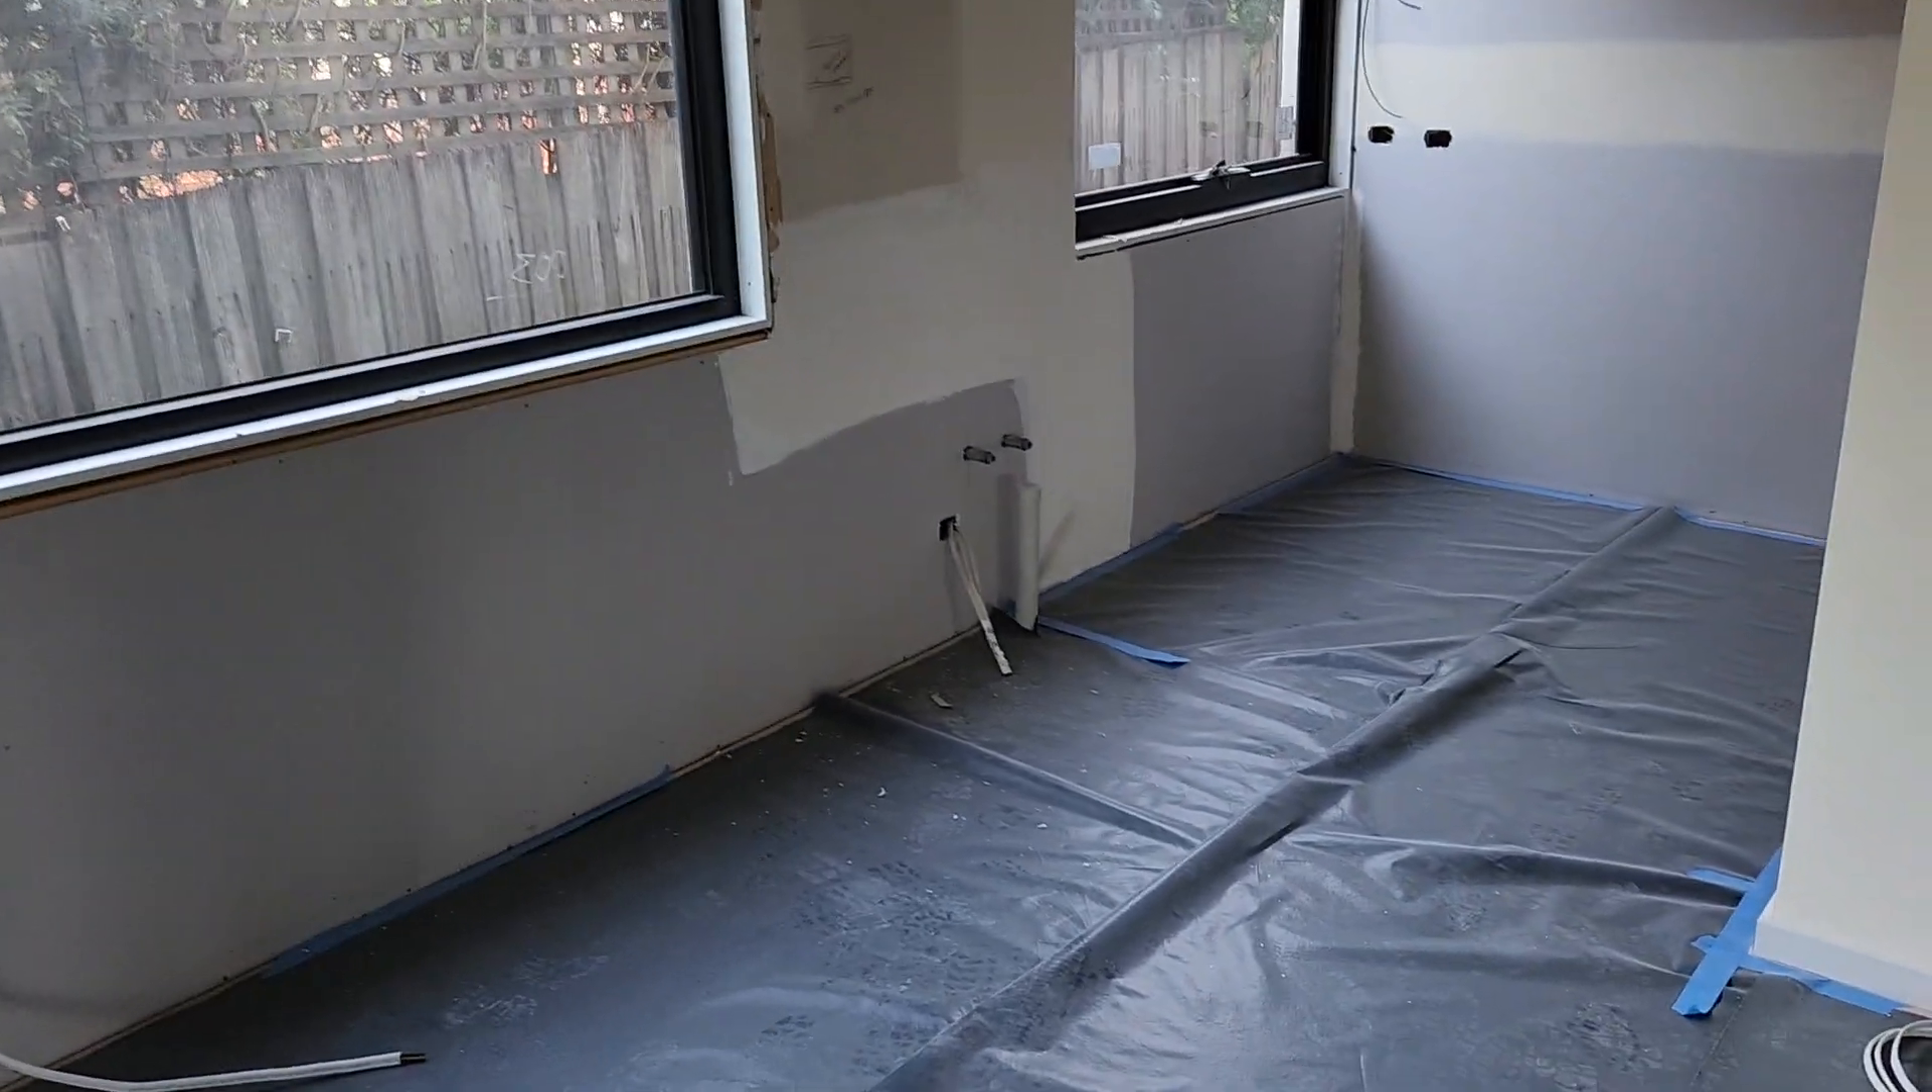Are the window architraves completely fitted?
No.